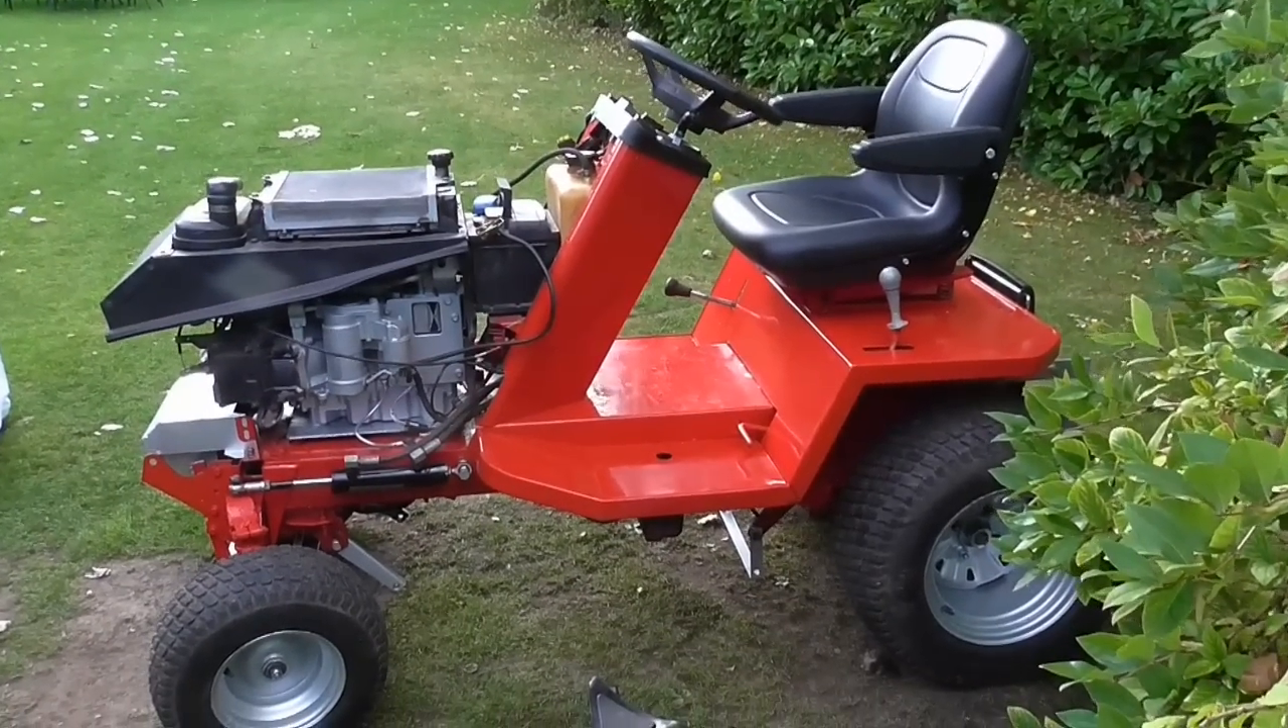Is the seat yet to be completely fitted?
No.